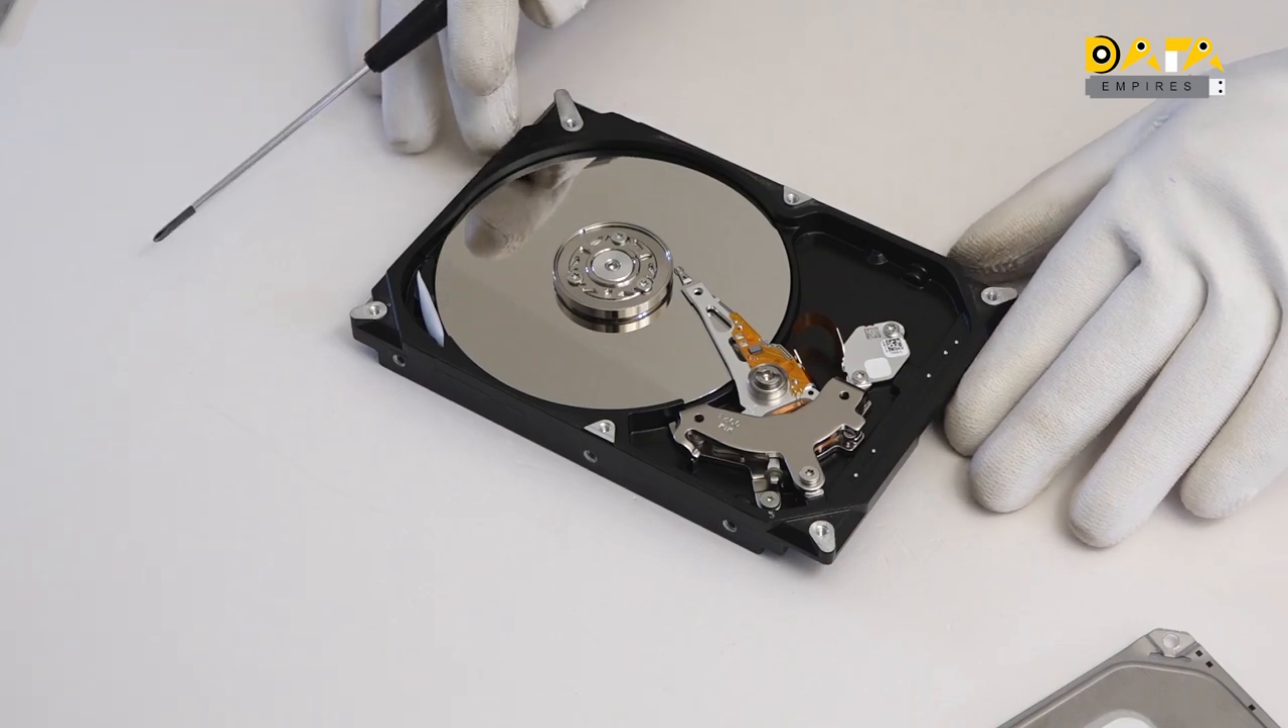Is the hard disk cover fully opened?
Yes.